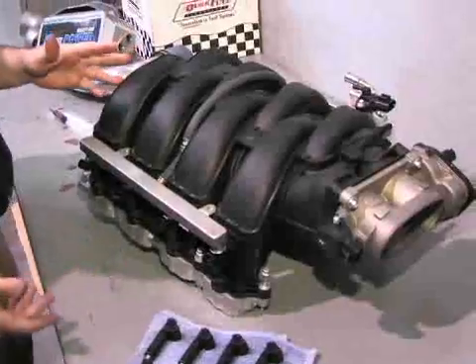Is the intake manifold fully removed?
Yes.